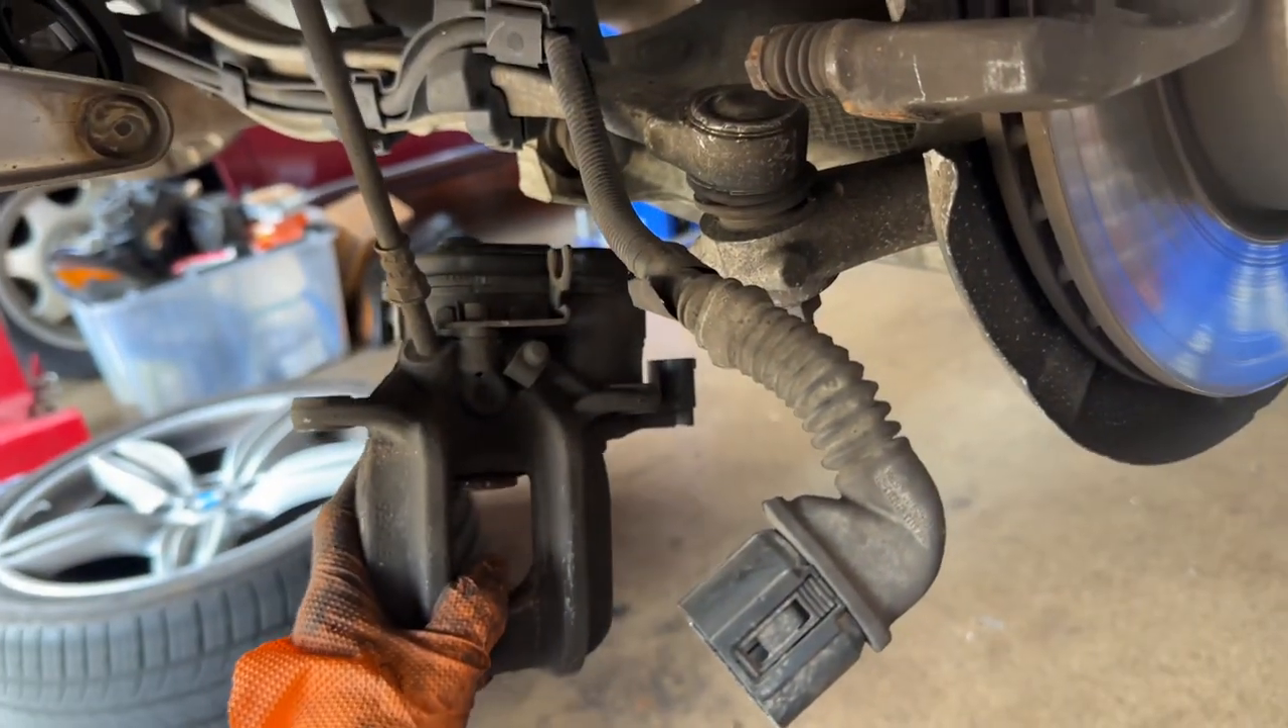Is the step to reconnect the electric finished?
No.